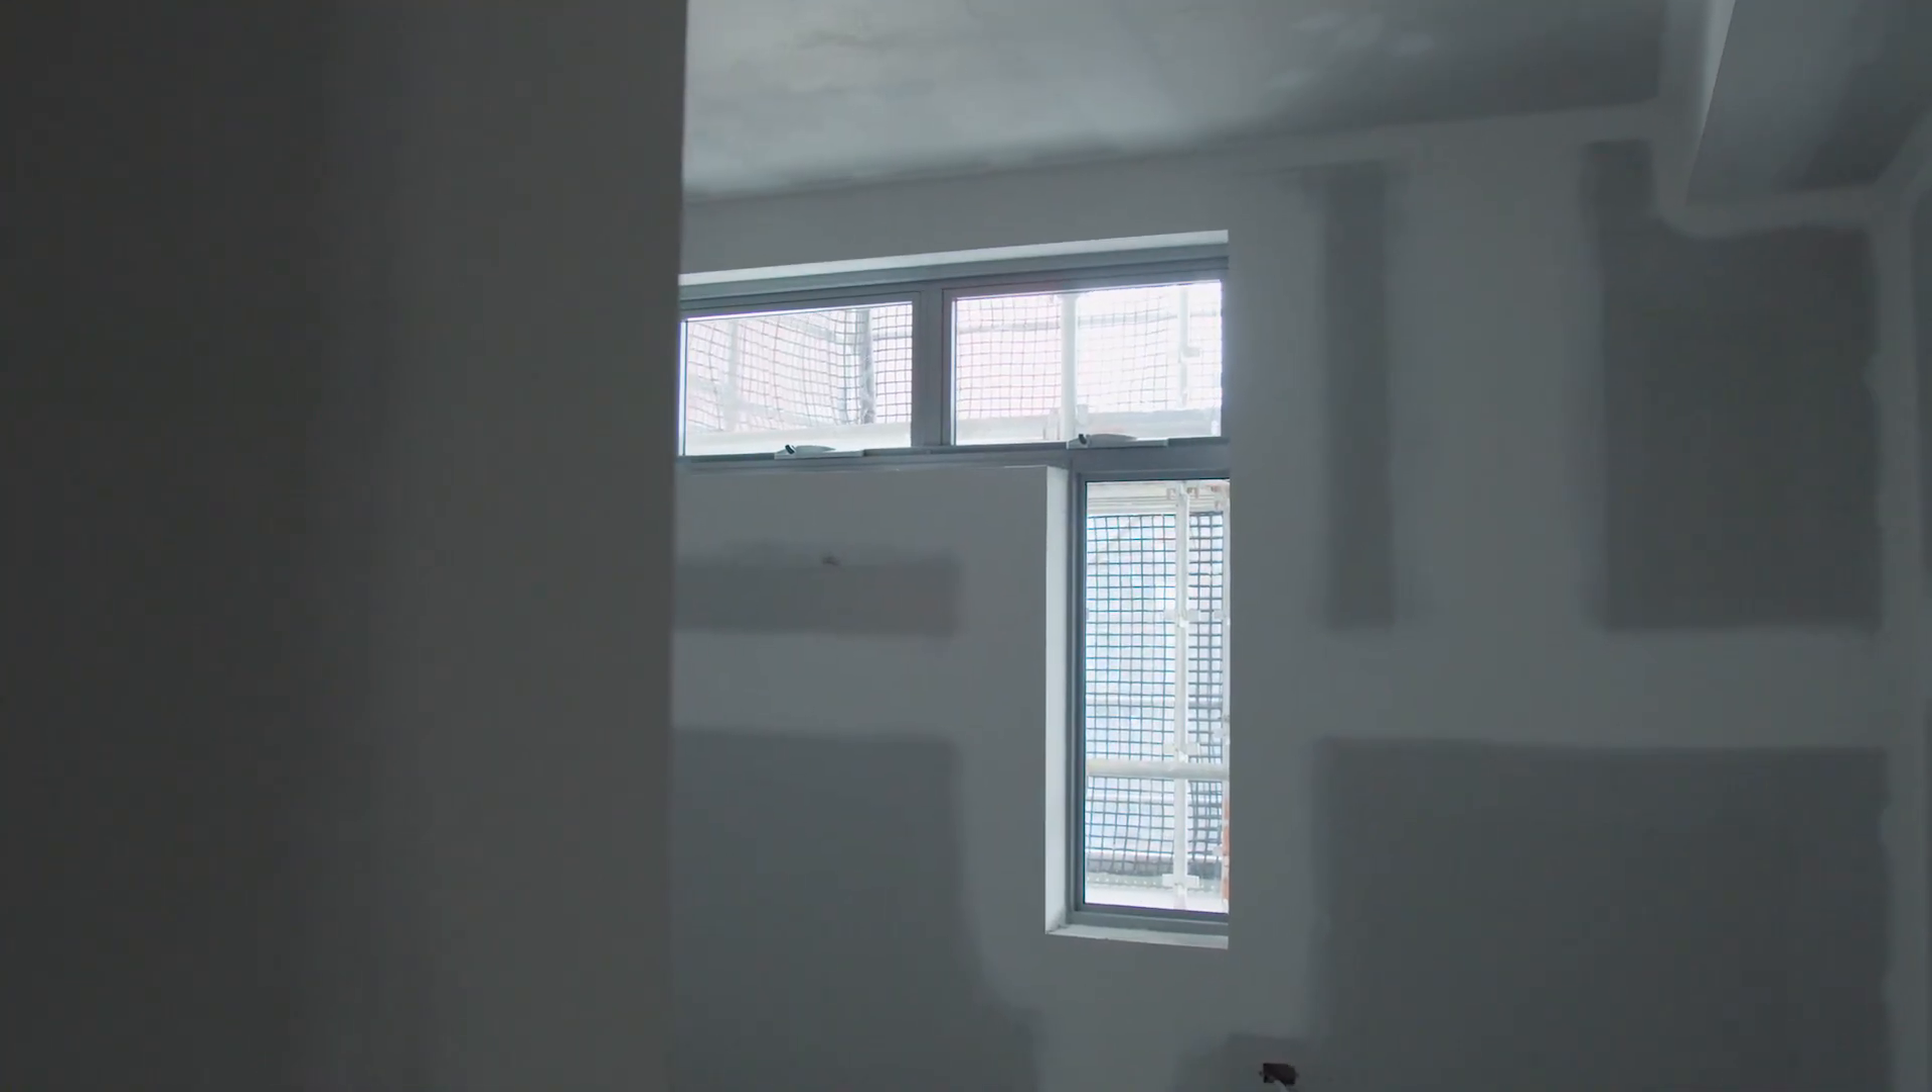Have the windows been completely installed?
Yes.